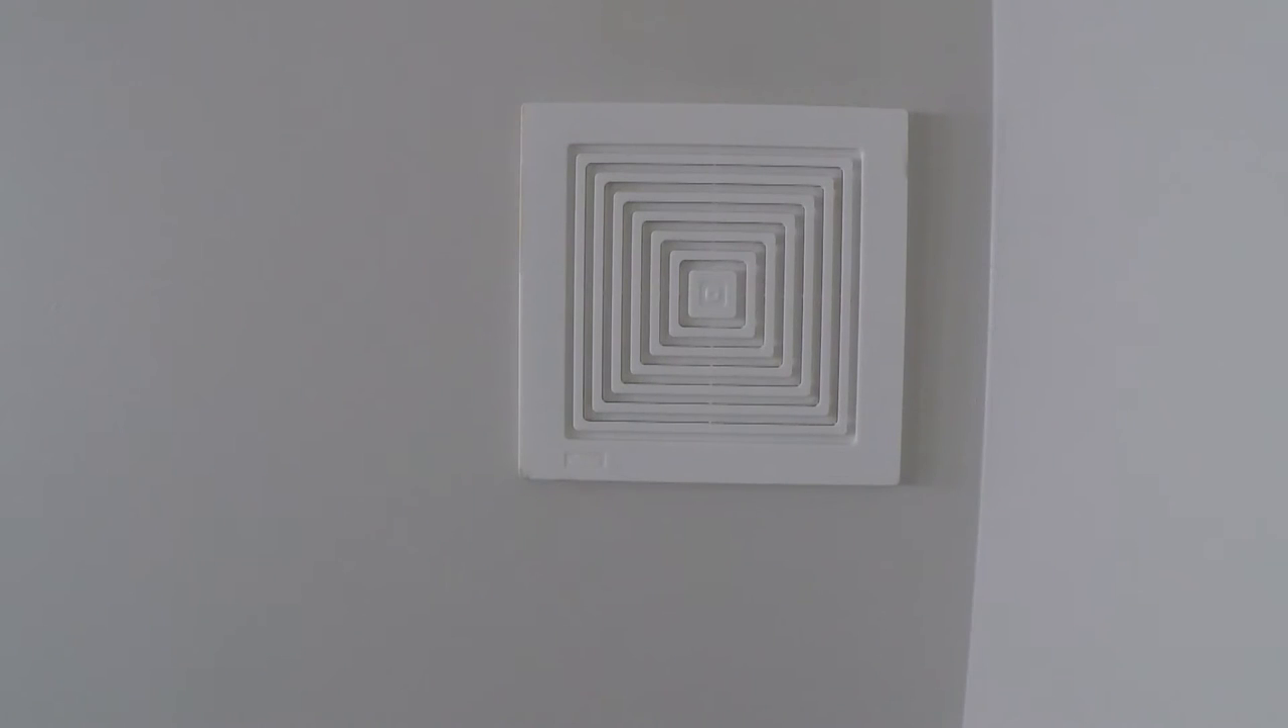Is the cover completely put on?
Yes.